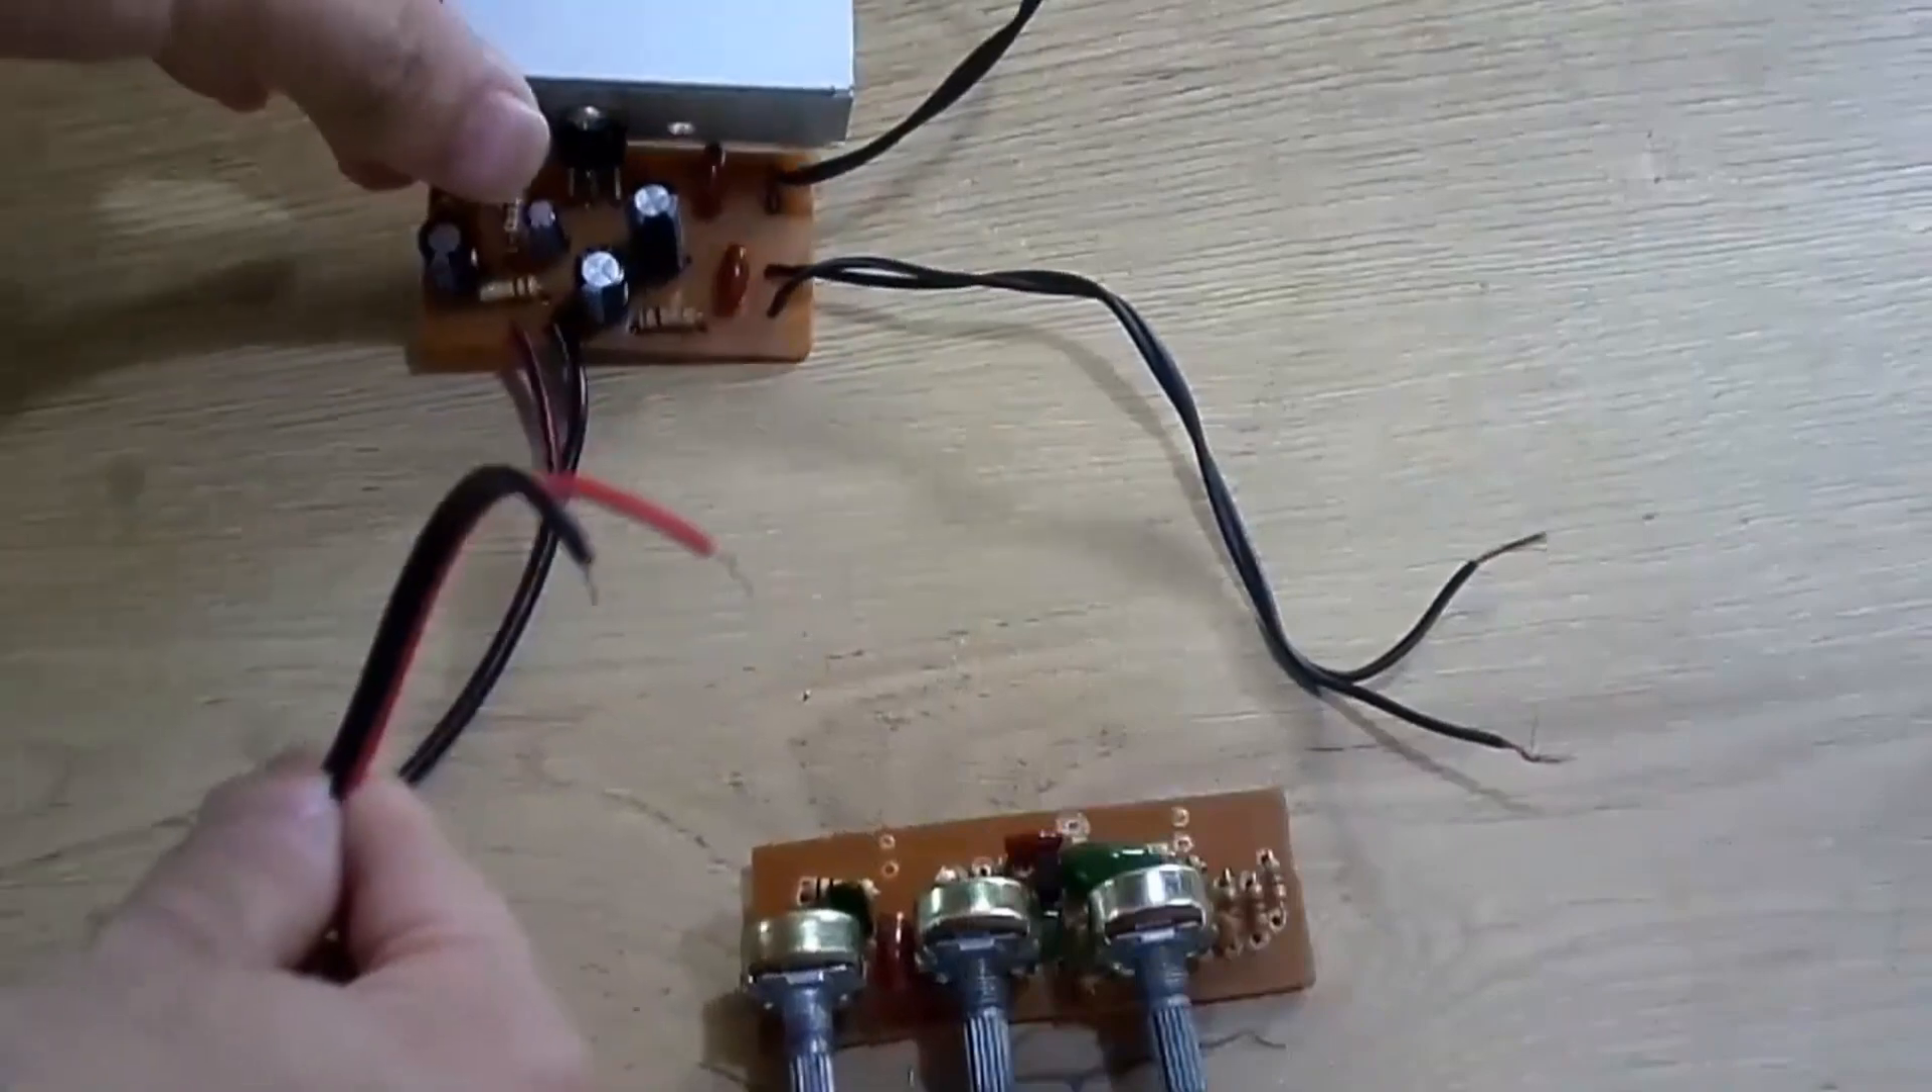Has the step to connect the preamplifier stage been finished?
No.